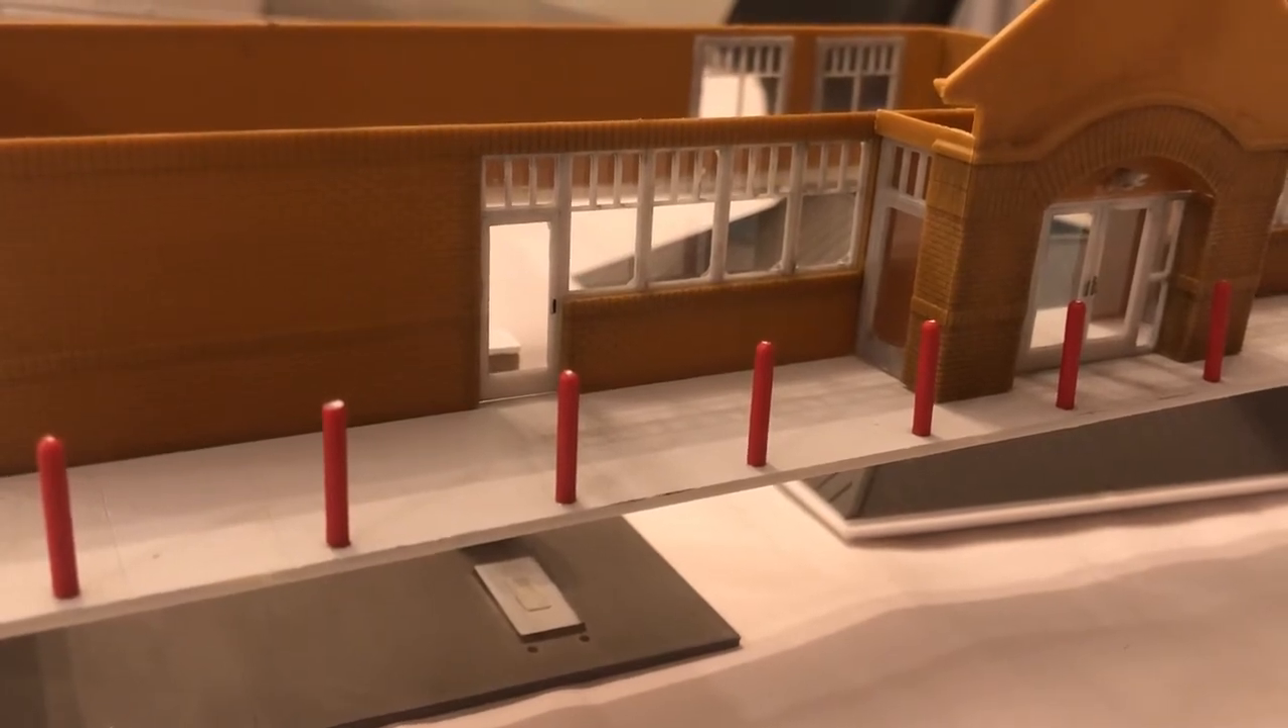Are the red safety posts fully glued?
Yes.